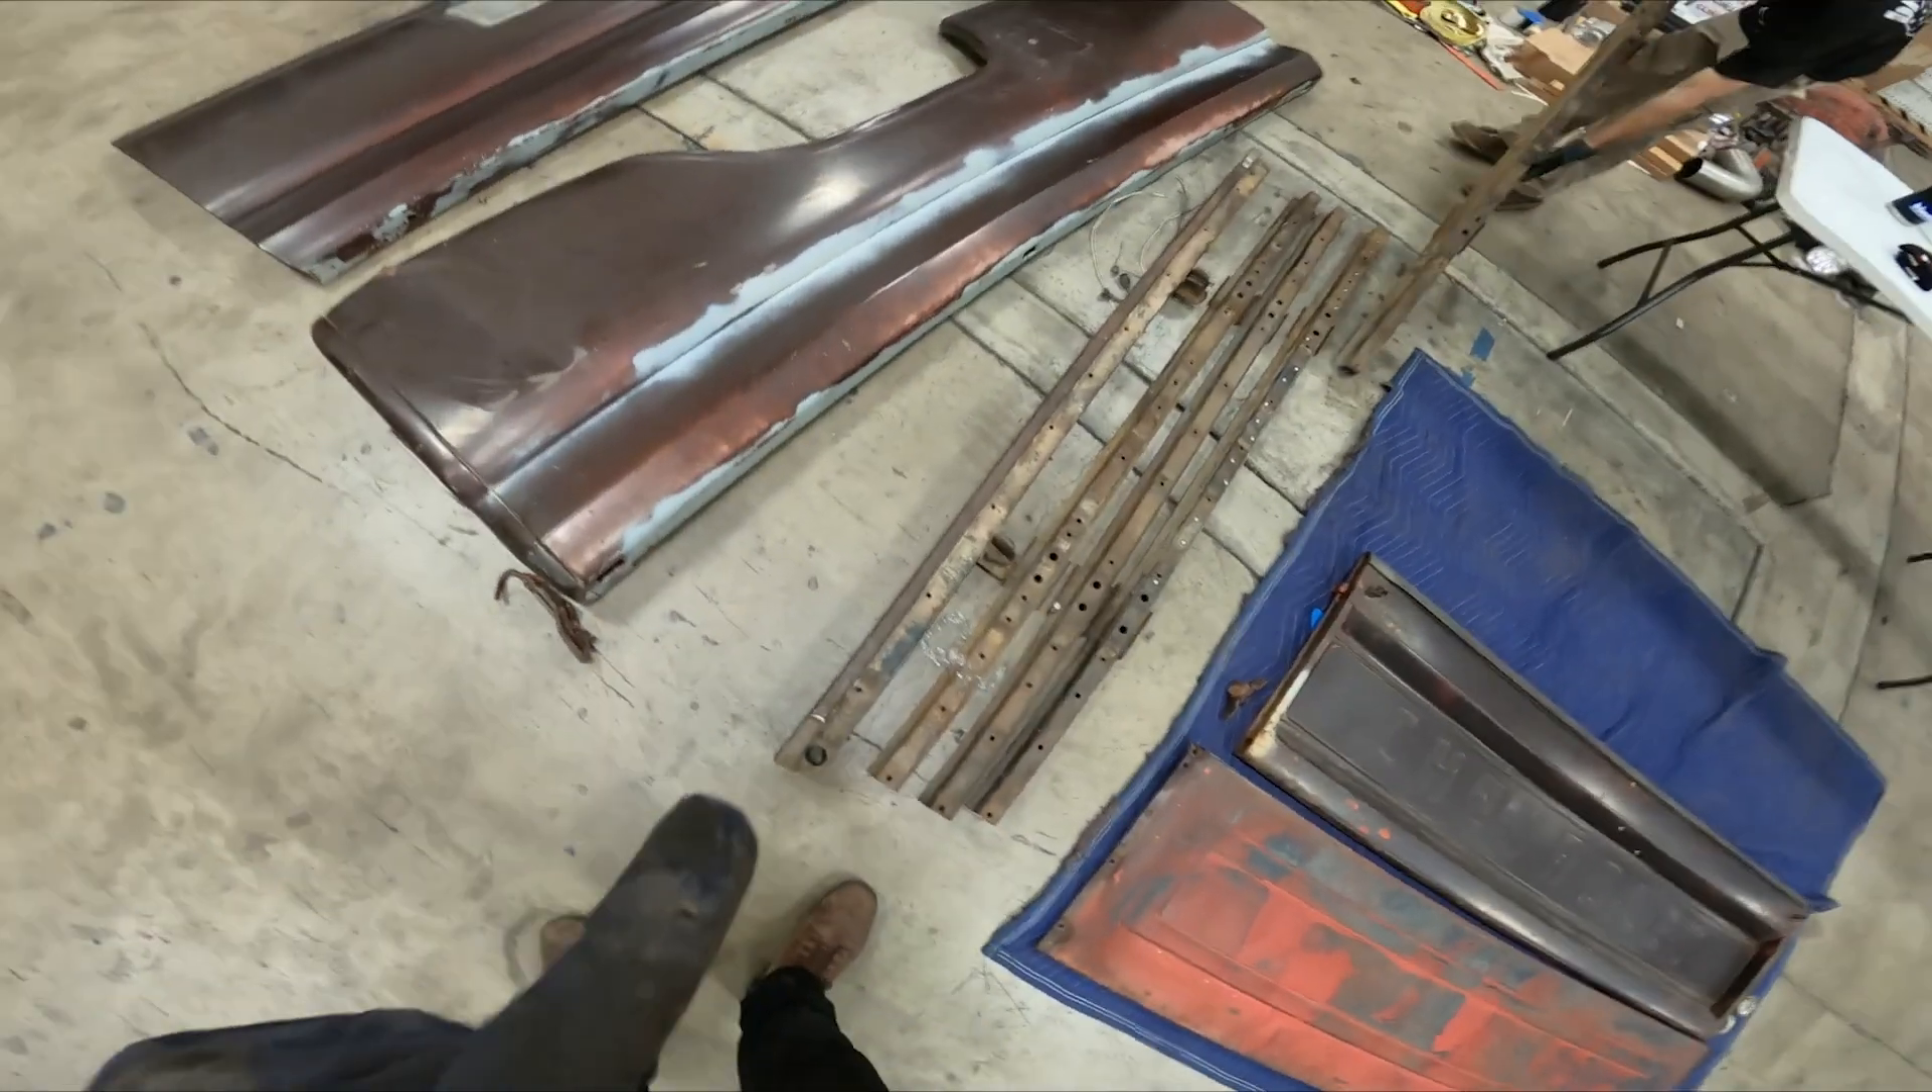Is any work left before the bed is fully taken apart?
No.